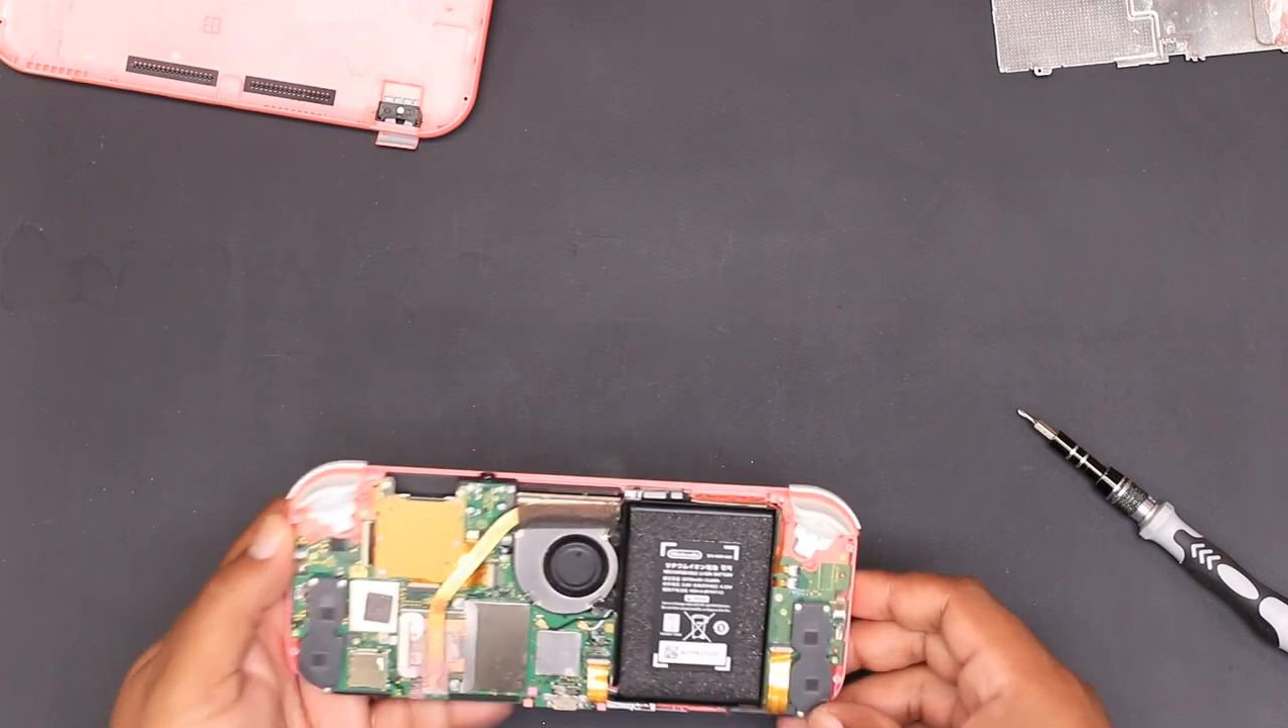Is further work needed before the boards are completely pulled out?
Yes.